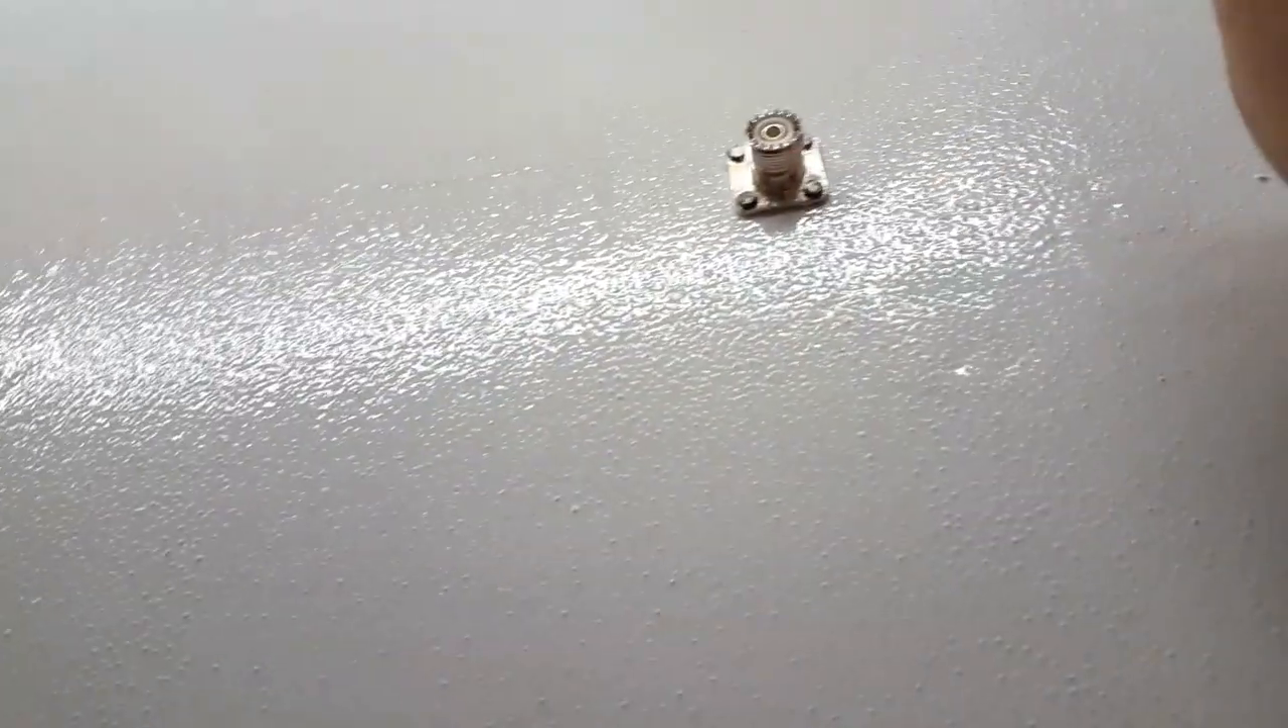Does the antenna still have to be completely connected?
Yes.